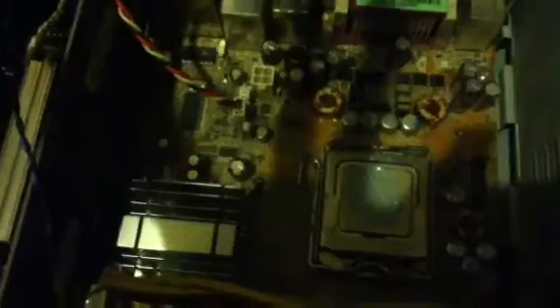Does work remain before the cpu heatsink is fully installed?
Yes.